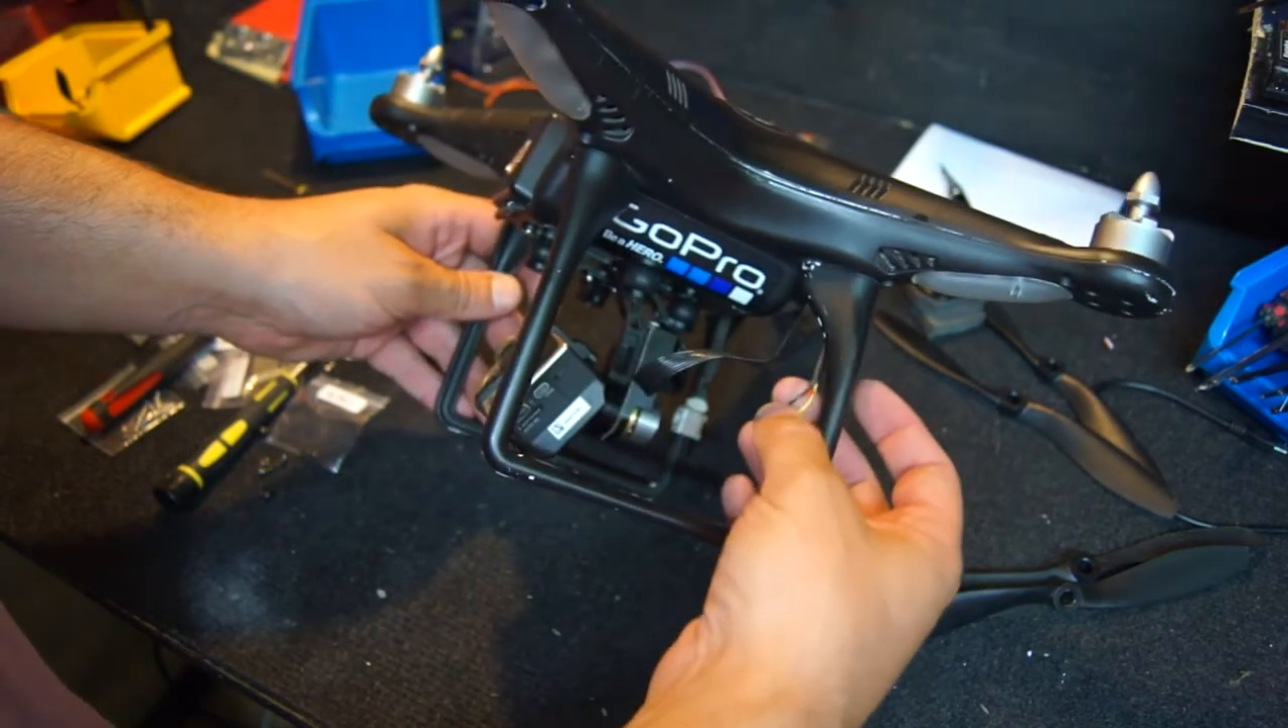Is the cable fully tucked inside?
No.